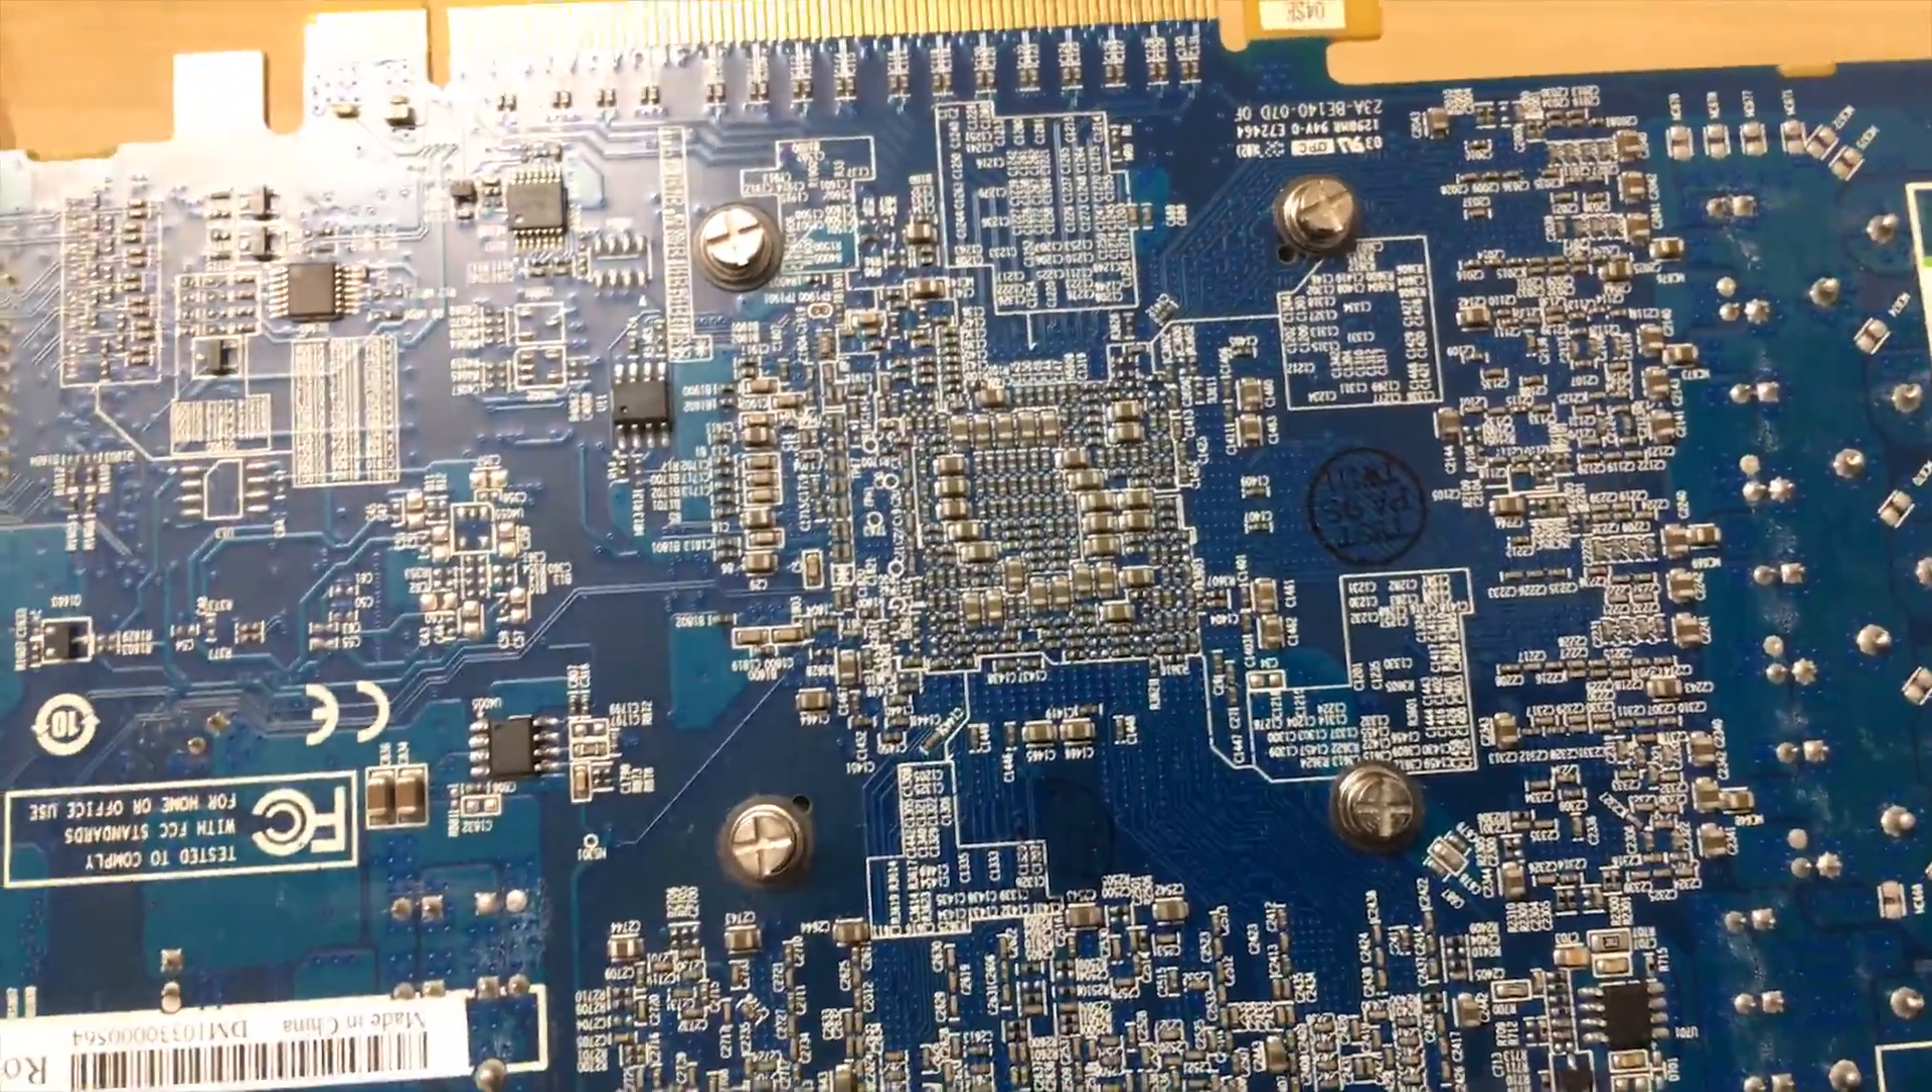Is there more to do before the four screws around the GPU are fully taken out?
Yes.